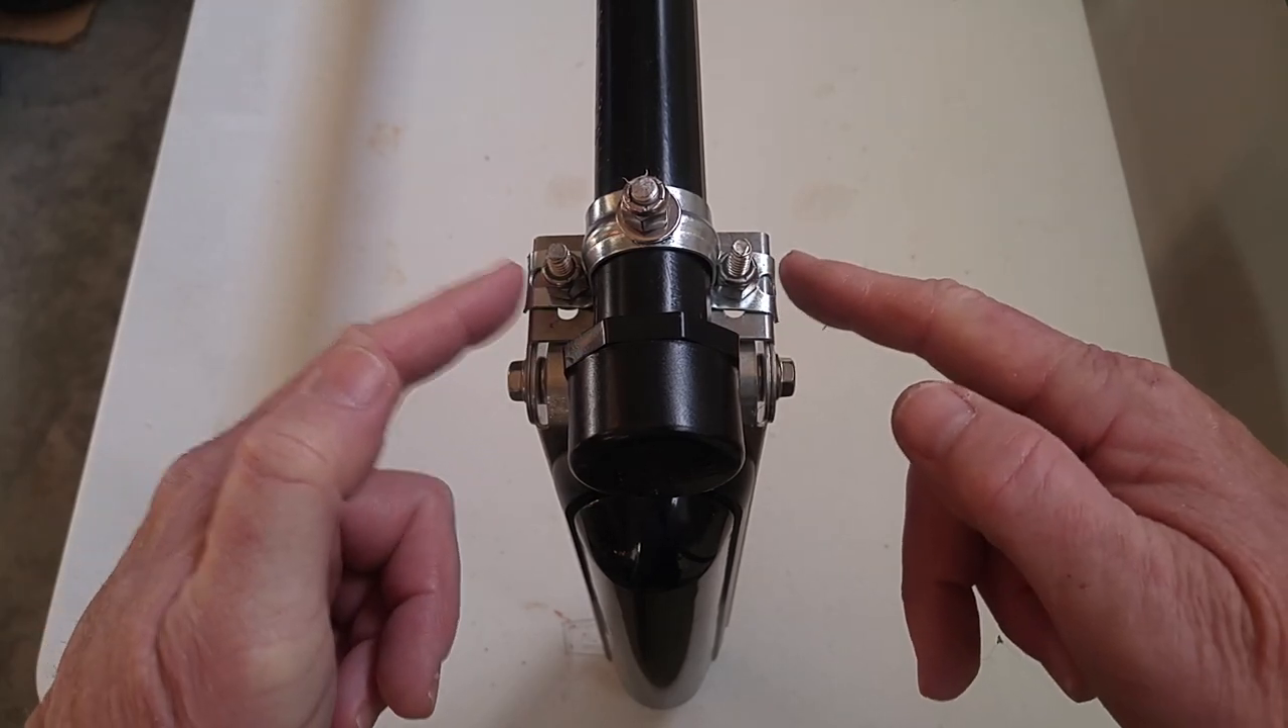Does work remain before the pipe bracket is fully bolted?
No.